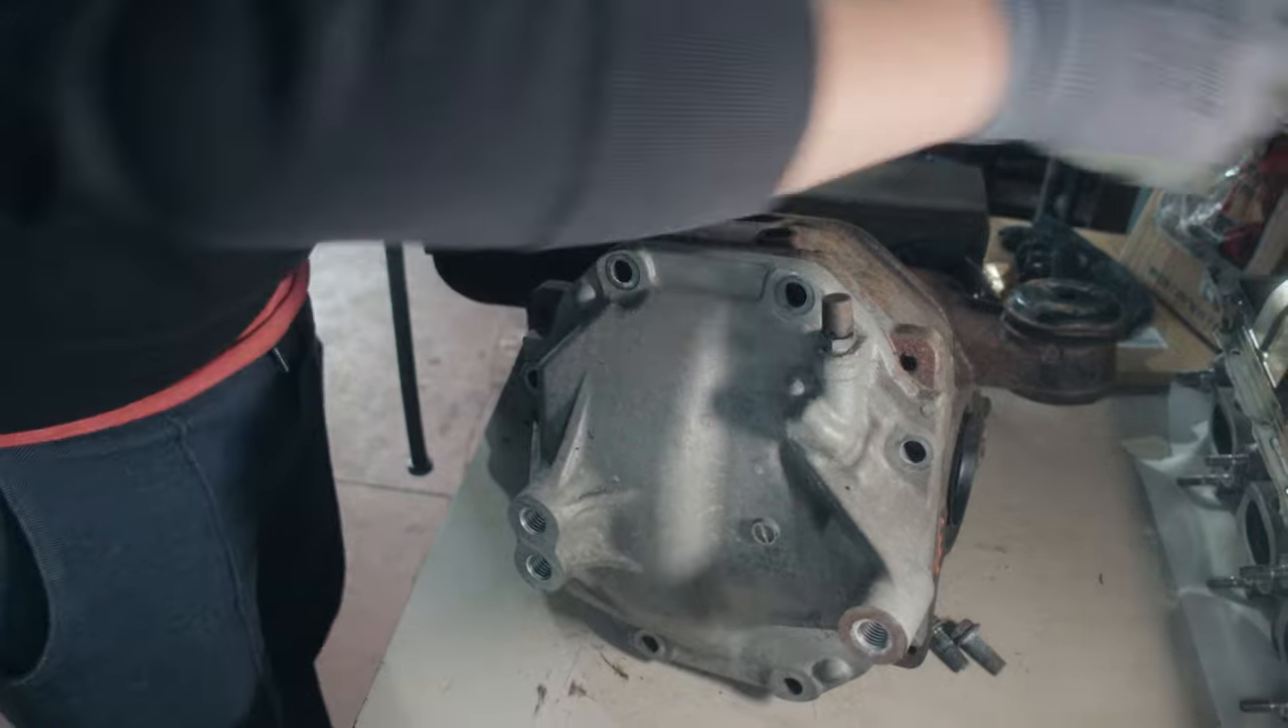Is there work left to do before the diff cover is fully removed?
Yes.